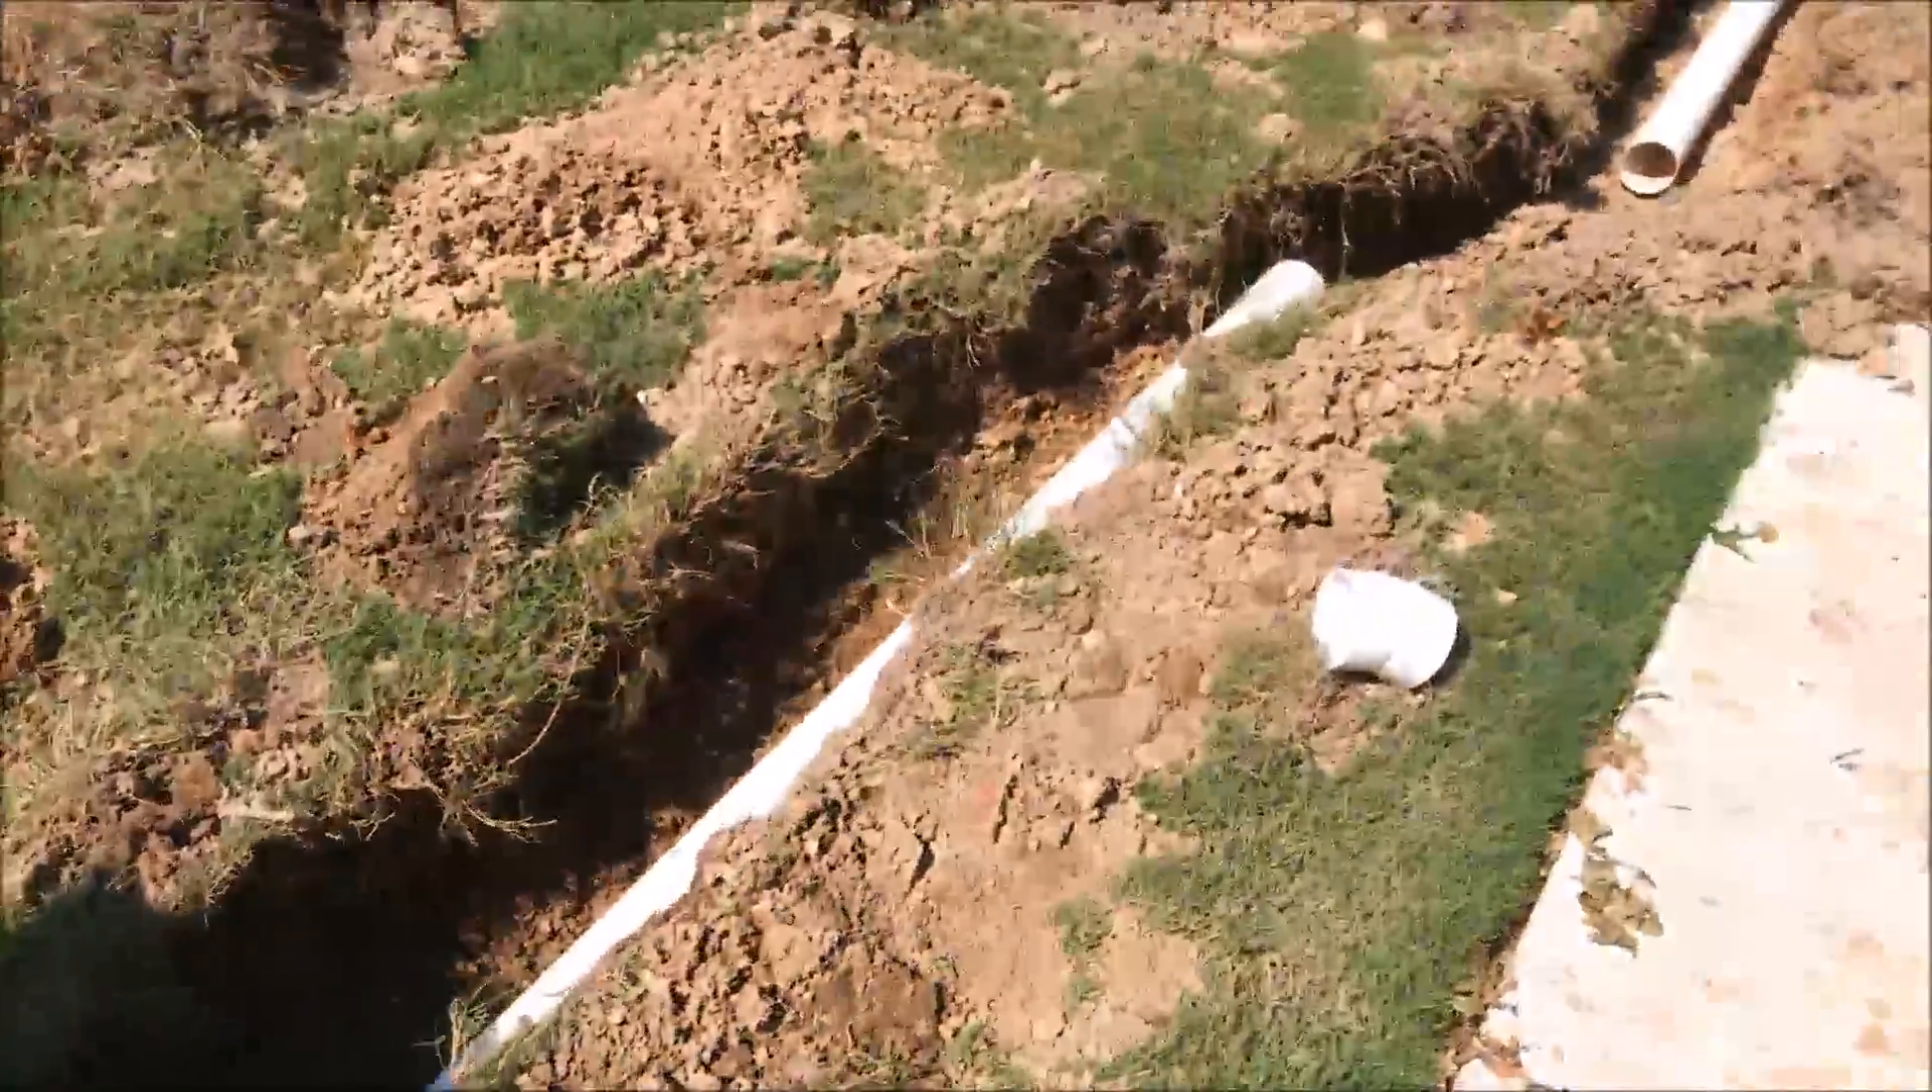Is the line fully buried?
No.